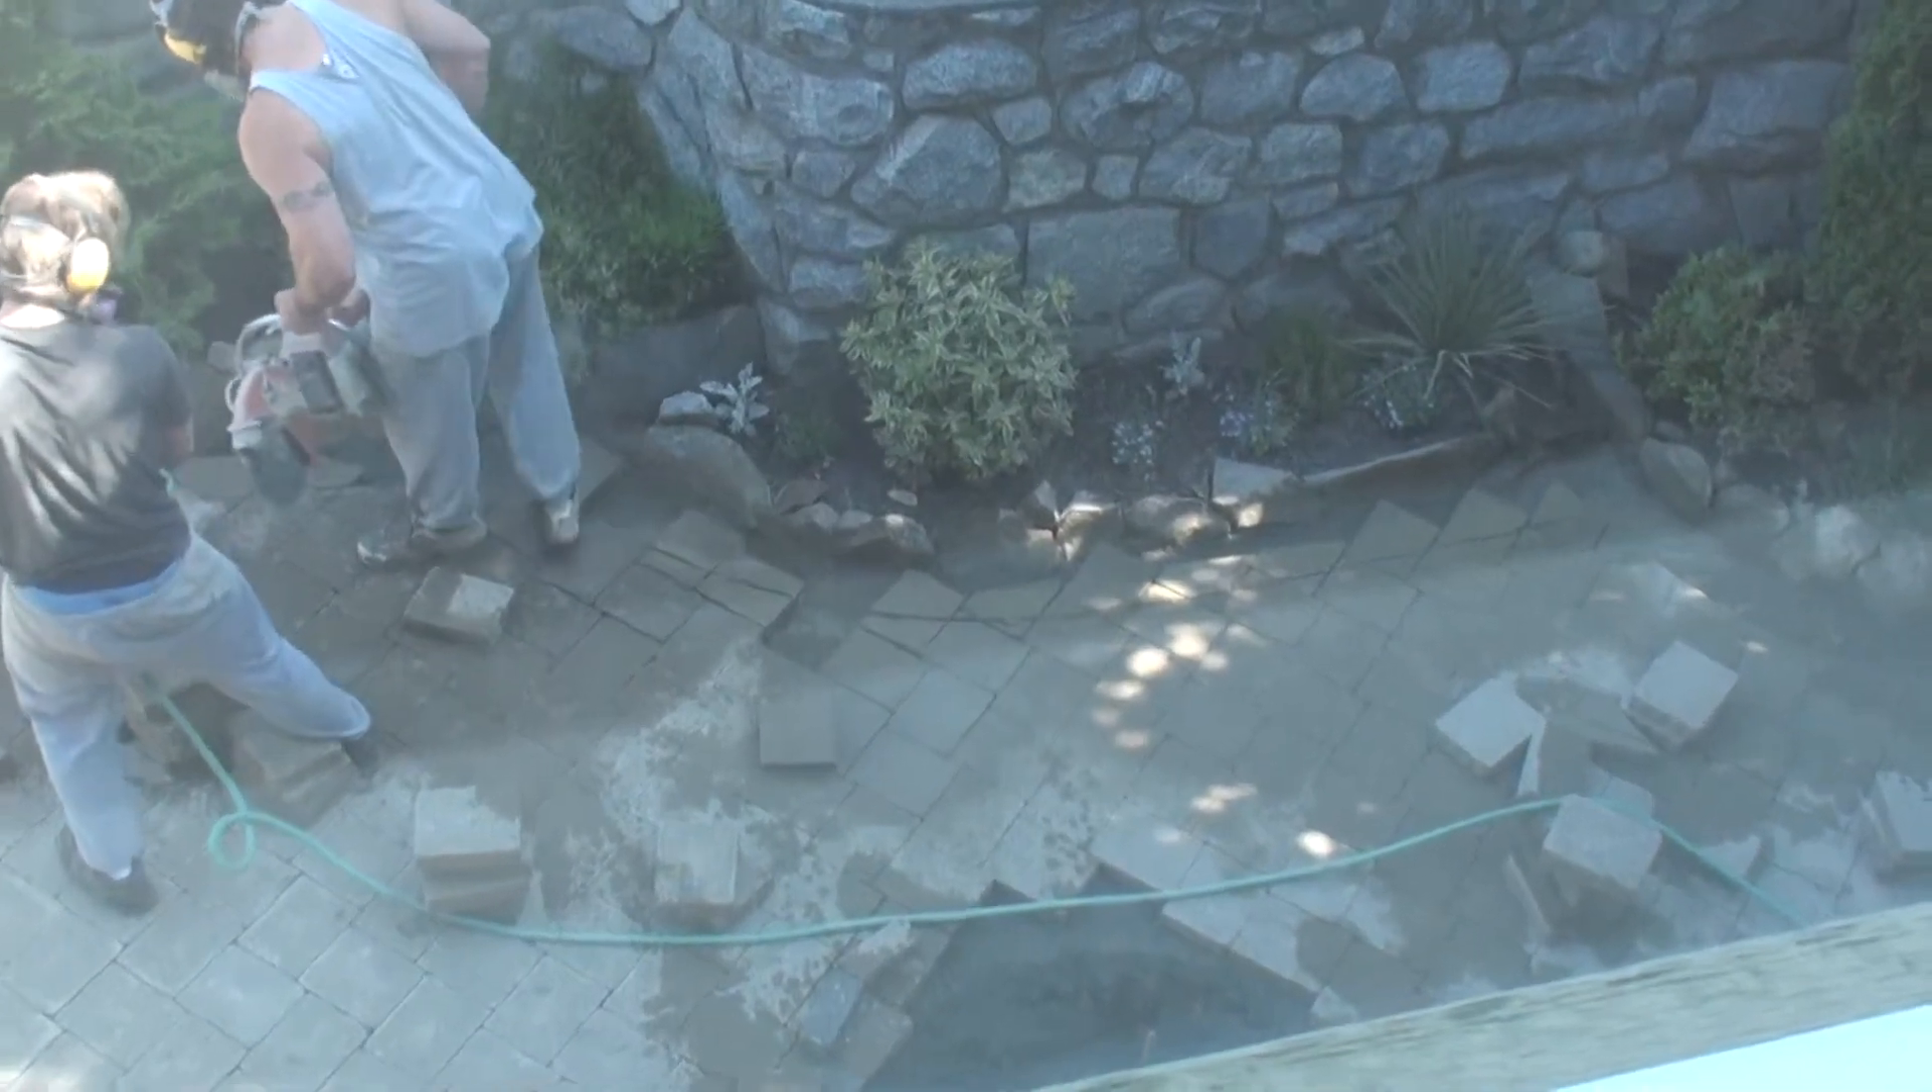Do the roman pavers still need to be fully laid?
Yes.